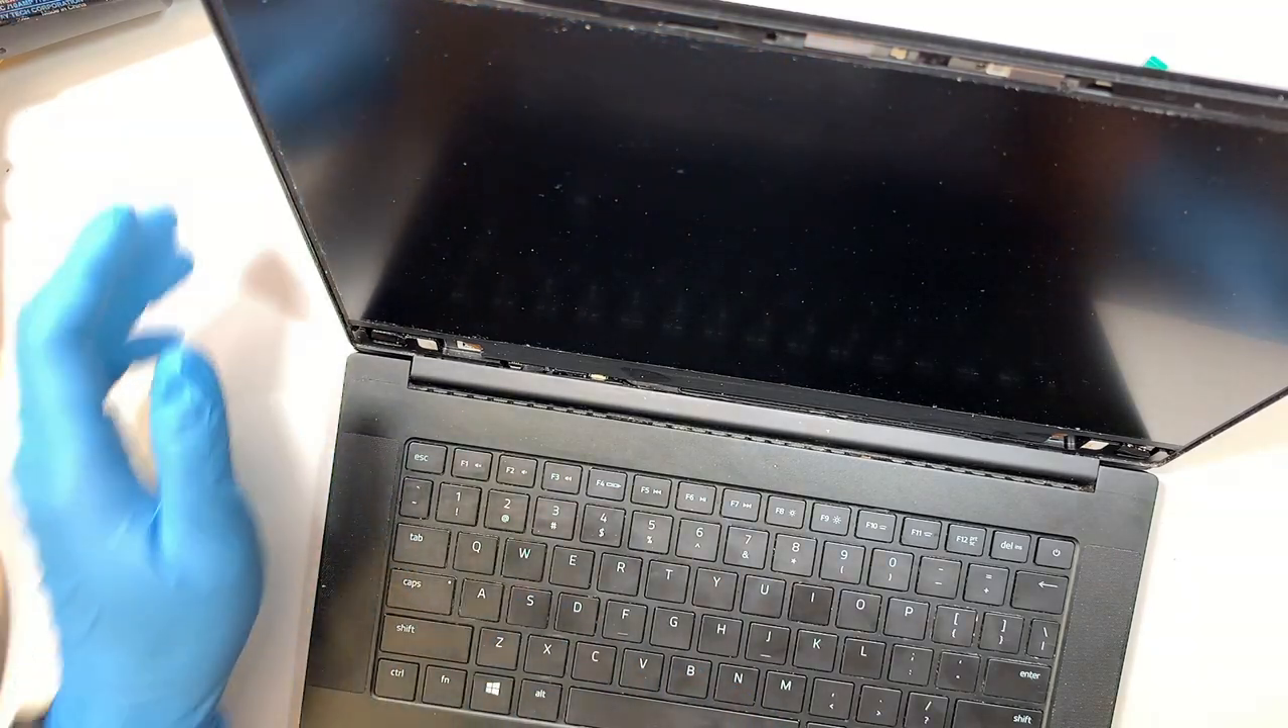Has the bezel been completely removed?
Yes.